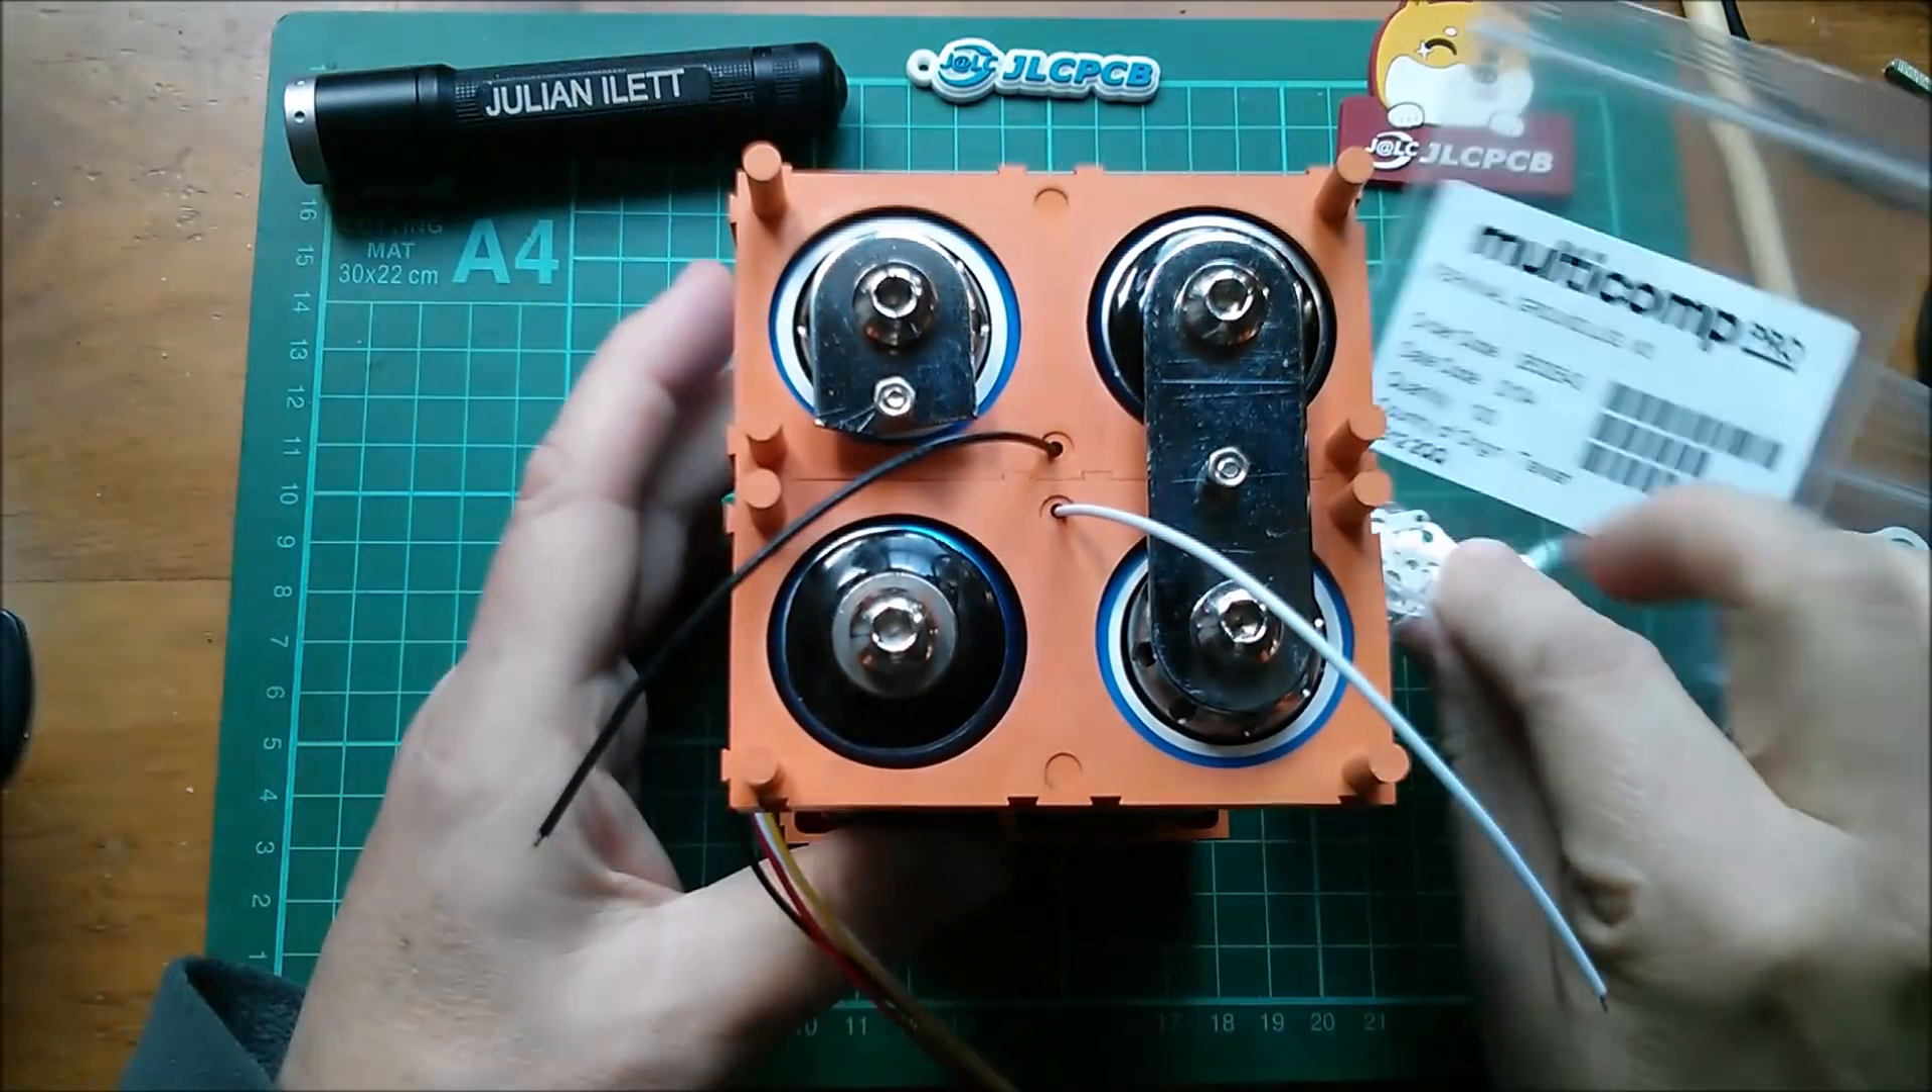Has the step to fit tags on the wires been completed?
No.